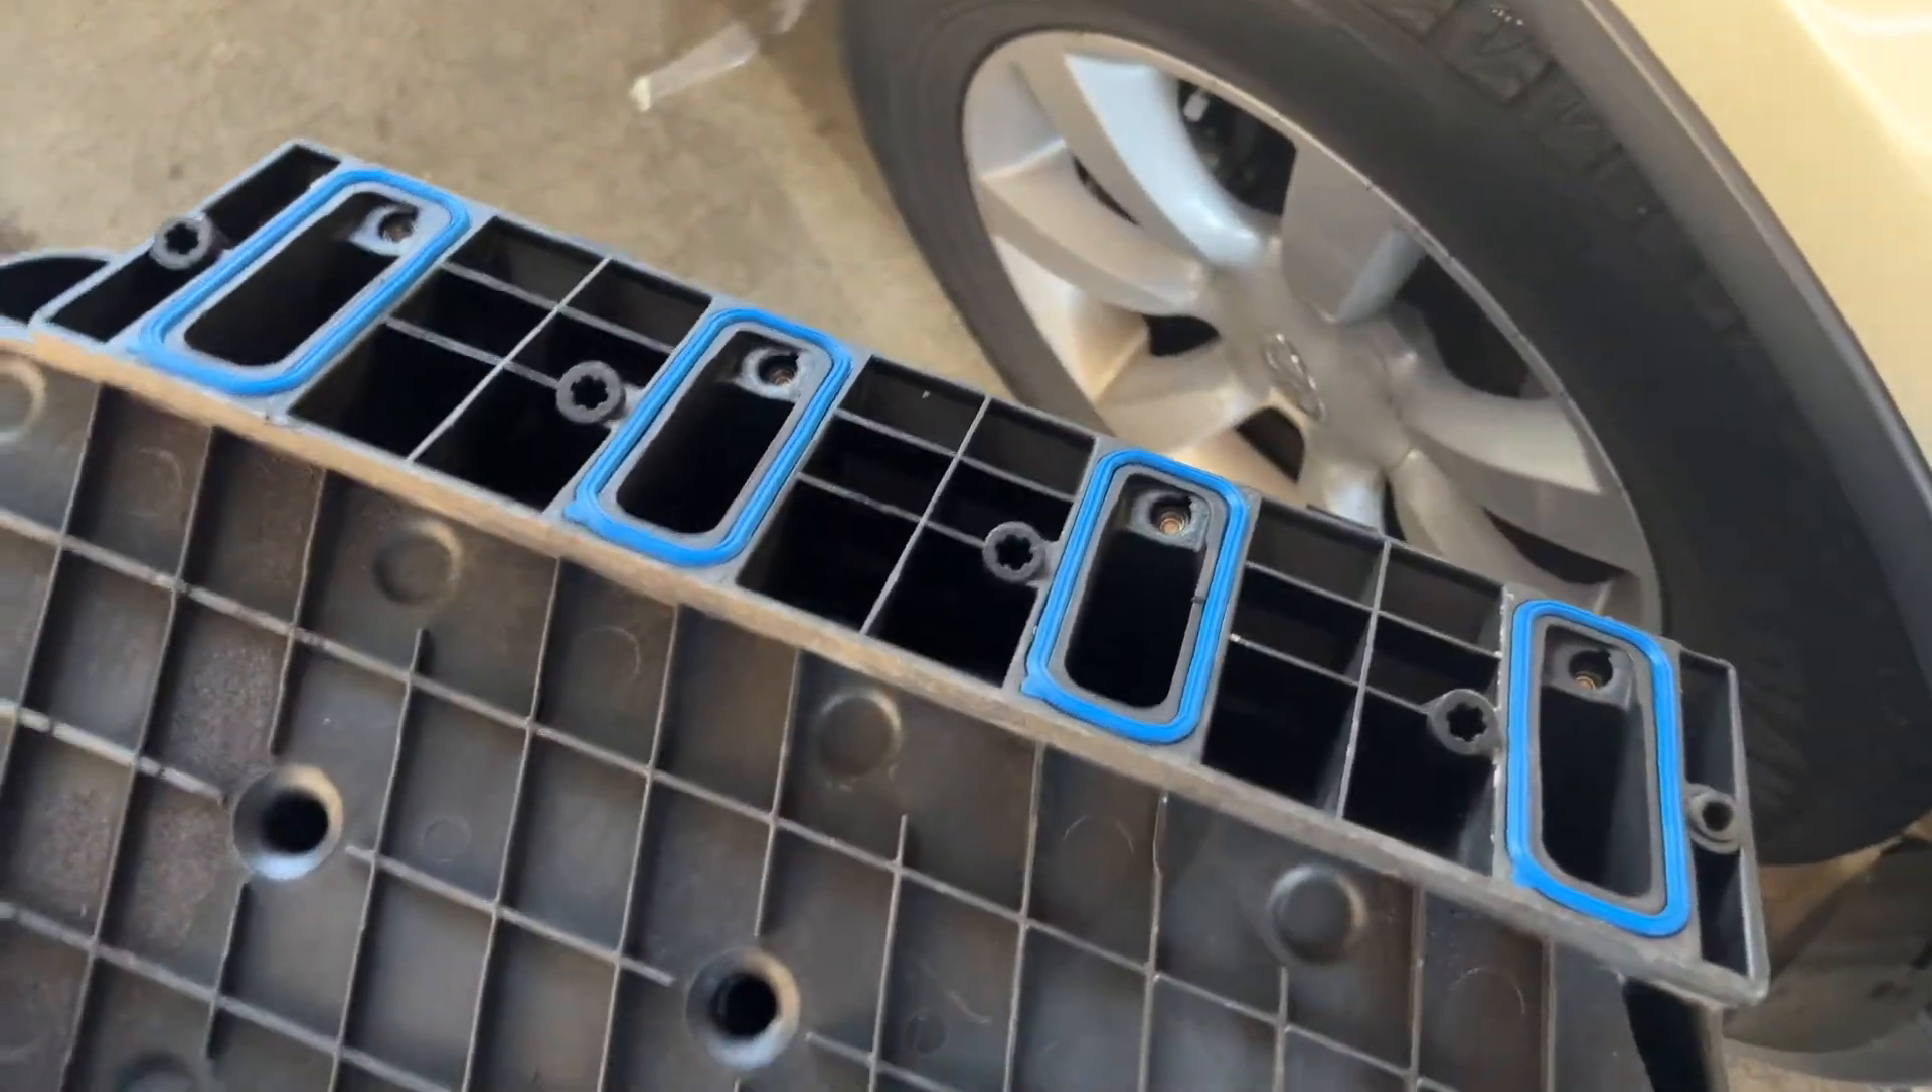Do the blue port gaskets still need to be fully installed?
No.